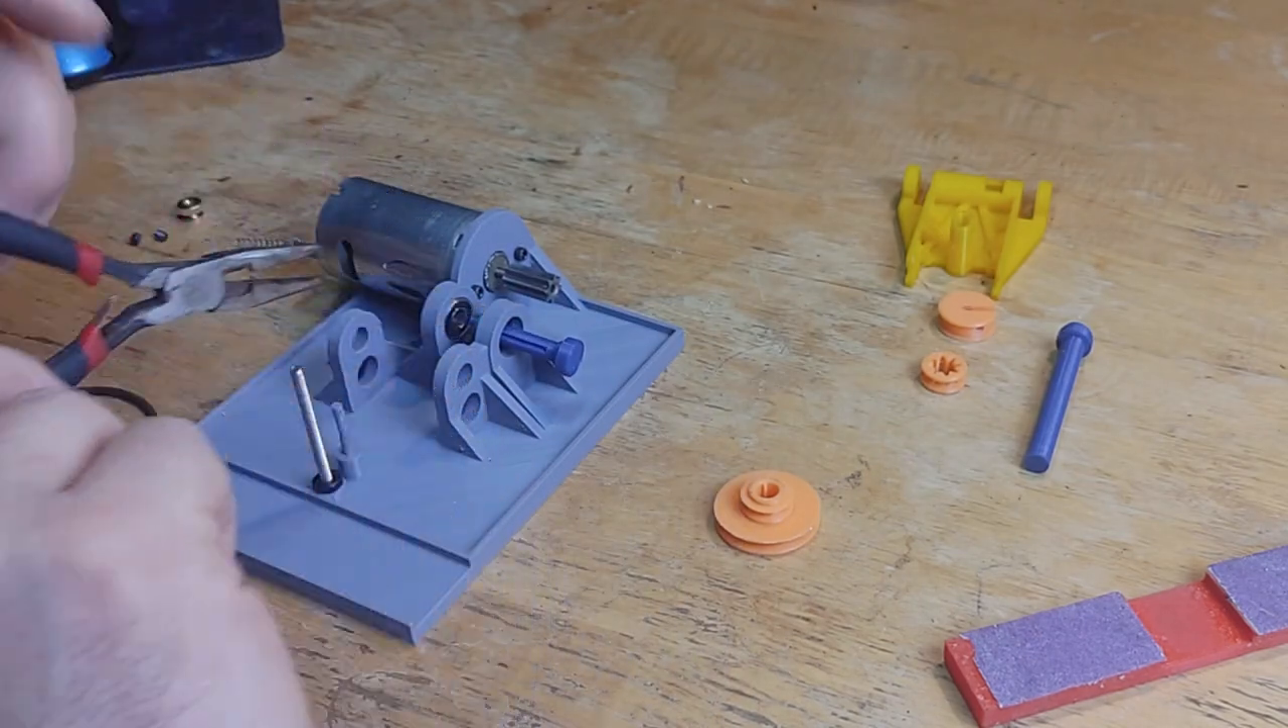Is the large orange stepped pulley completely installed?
No.